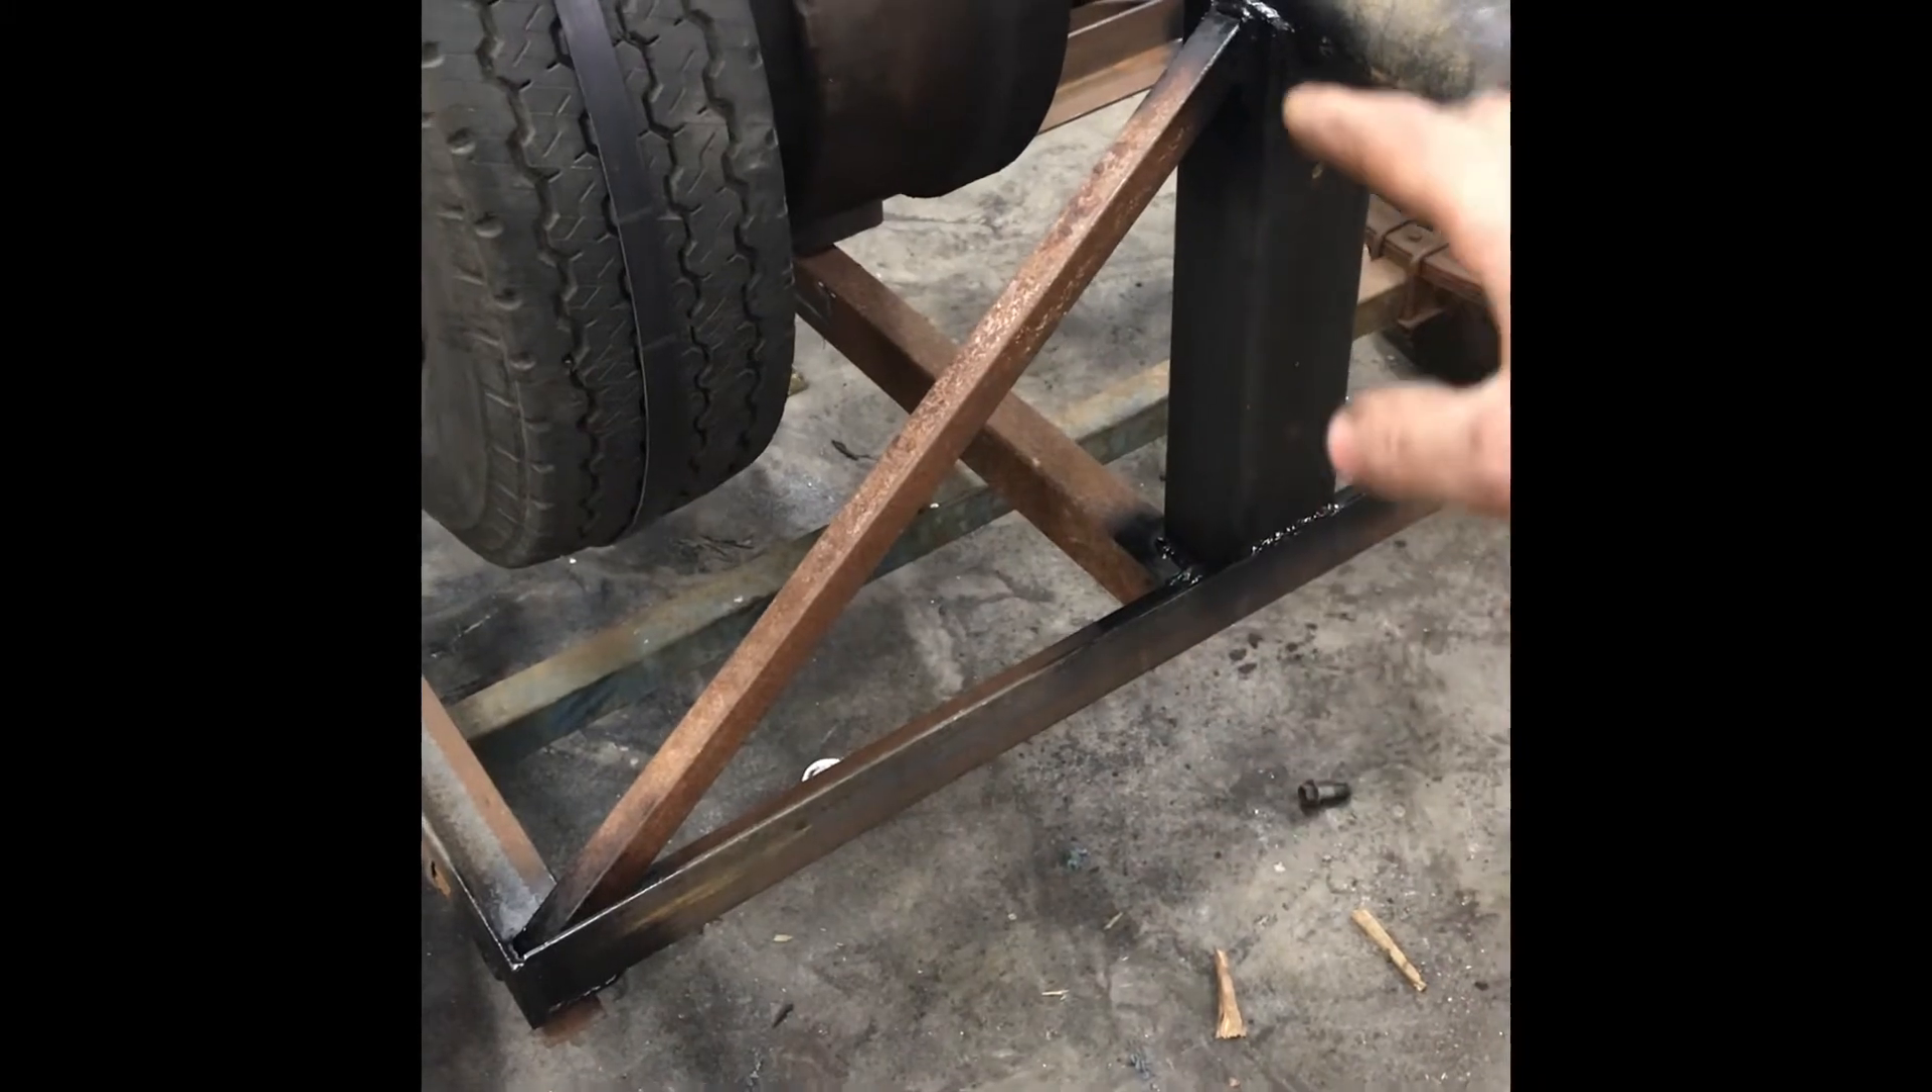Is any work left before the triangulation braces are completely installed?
No.